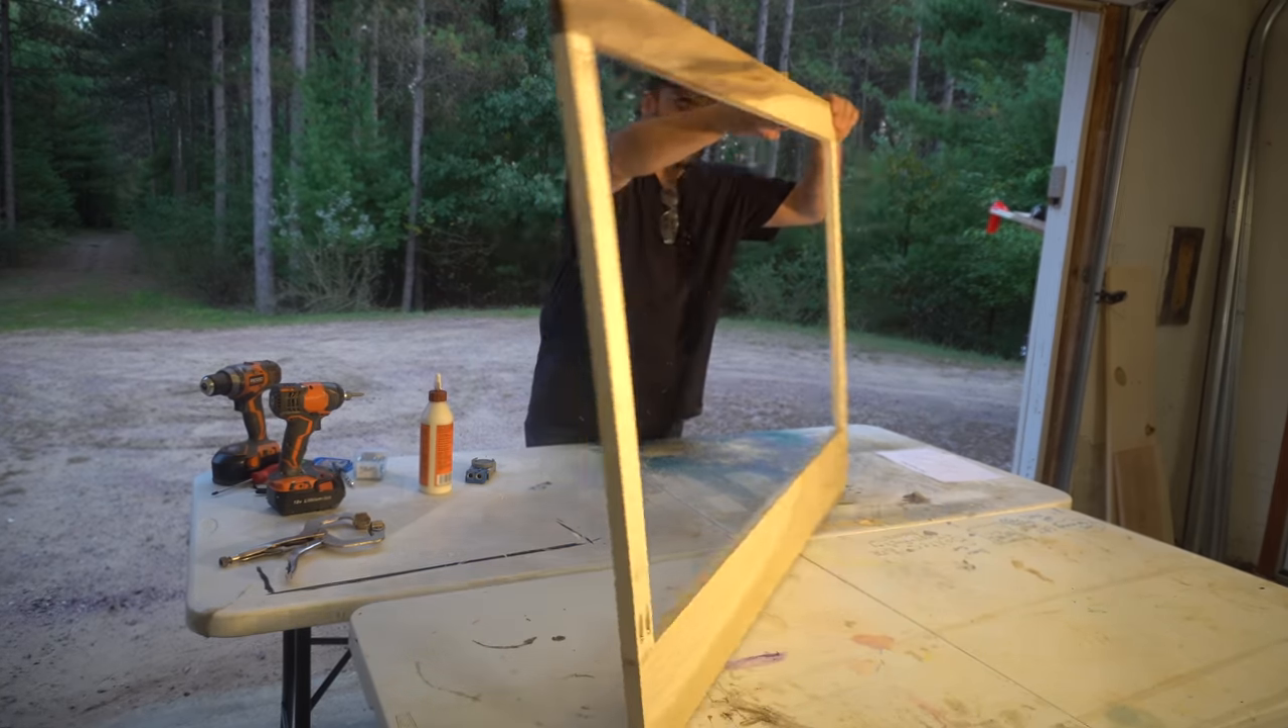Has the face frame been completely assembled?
Yes.